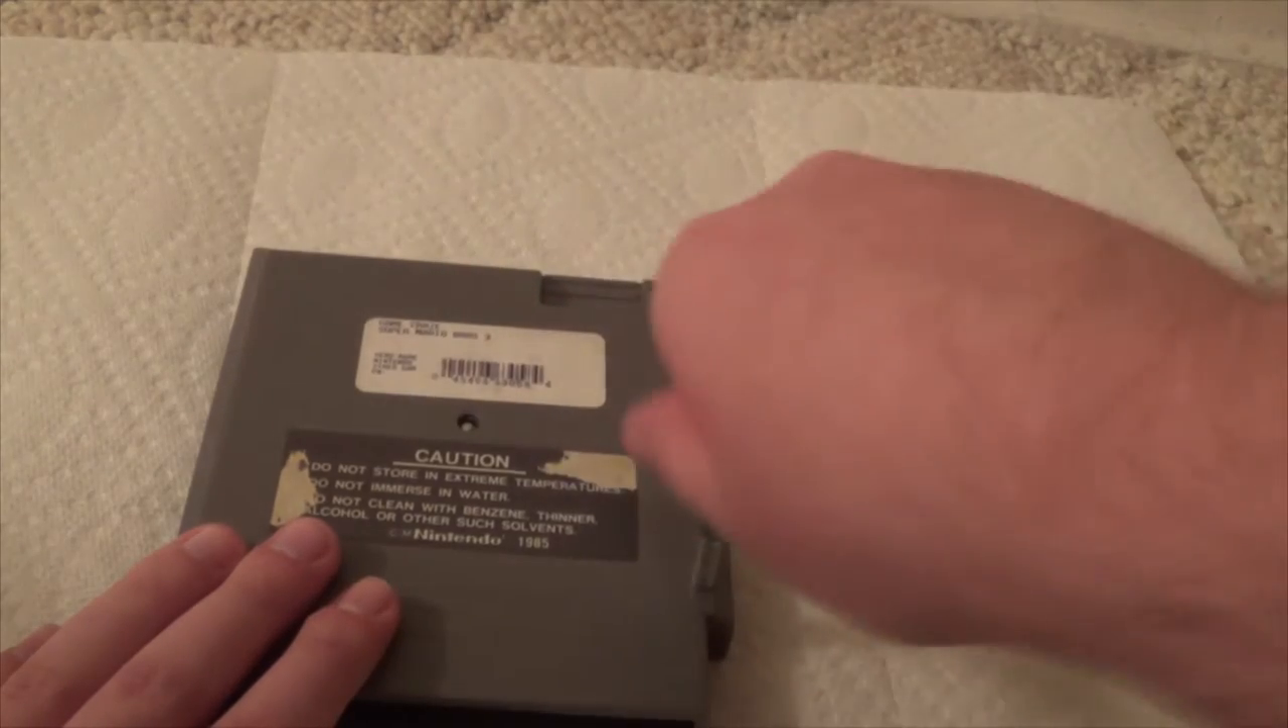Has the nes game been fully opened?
No.